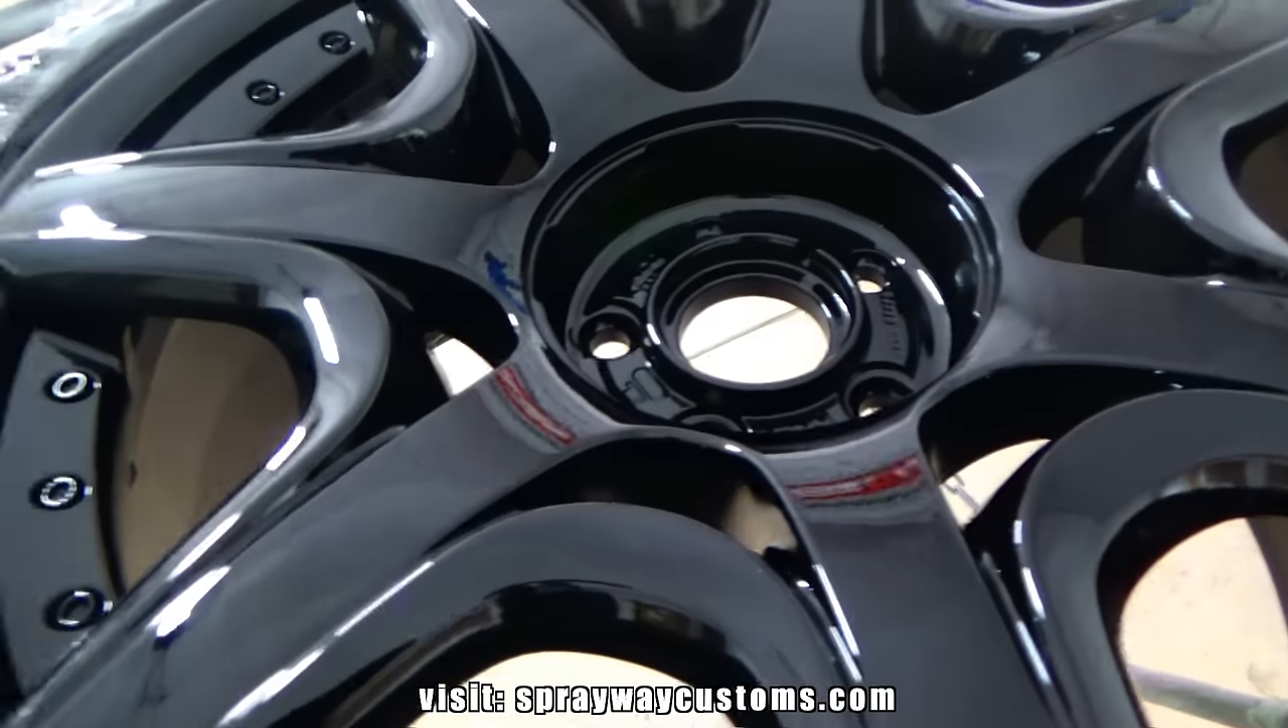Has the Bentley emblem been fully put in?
No.